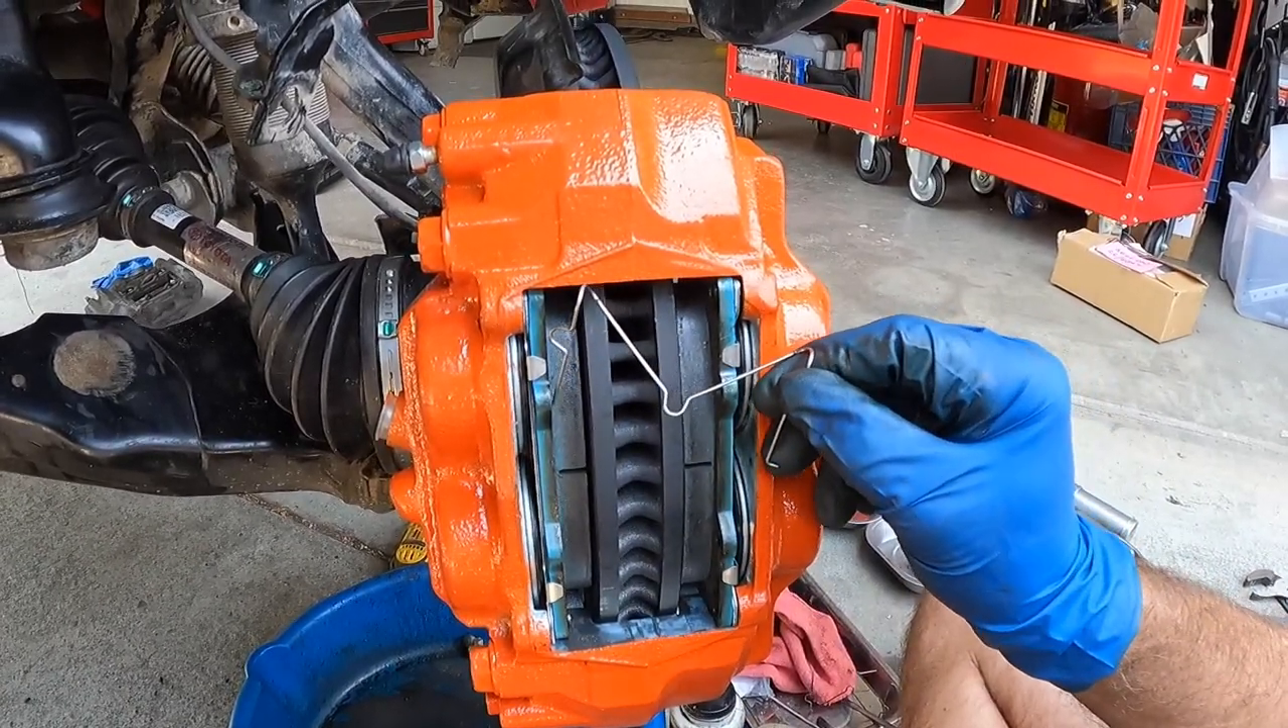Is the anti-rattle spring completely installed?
No.